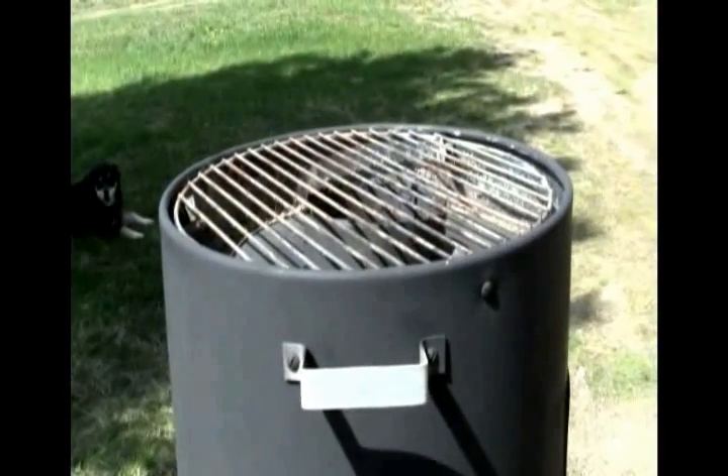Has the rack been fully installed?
Yes.